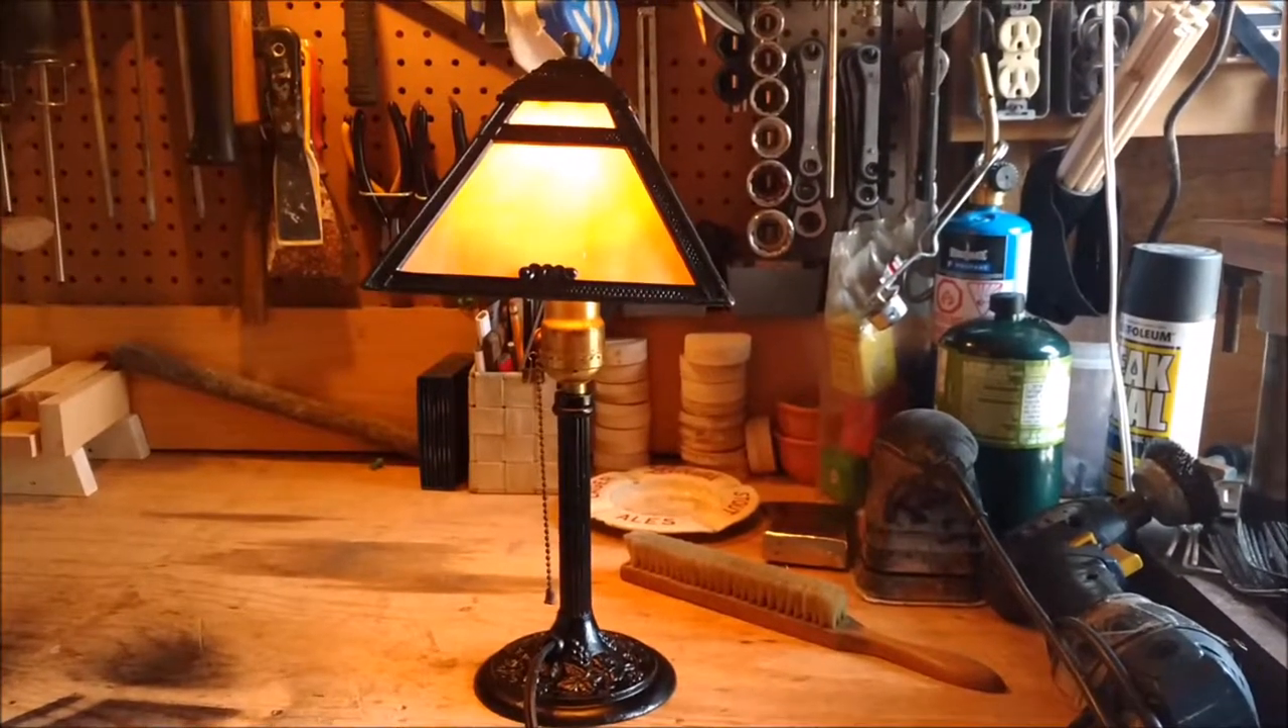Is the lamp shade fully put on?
Yes.